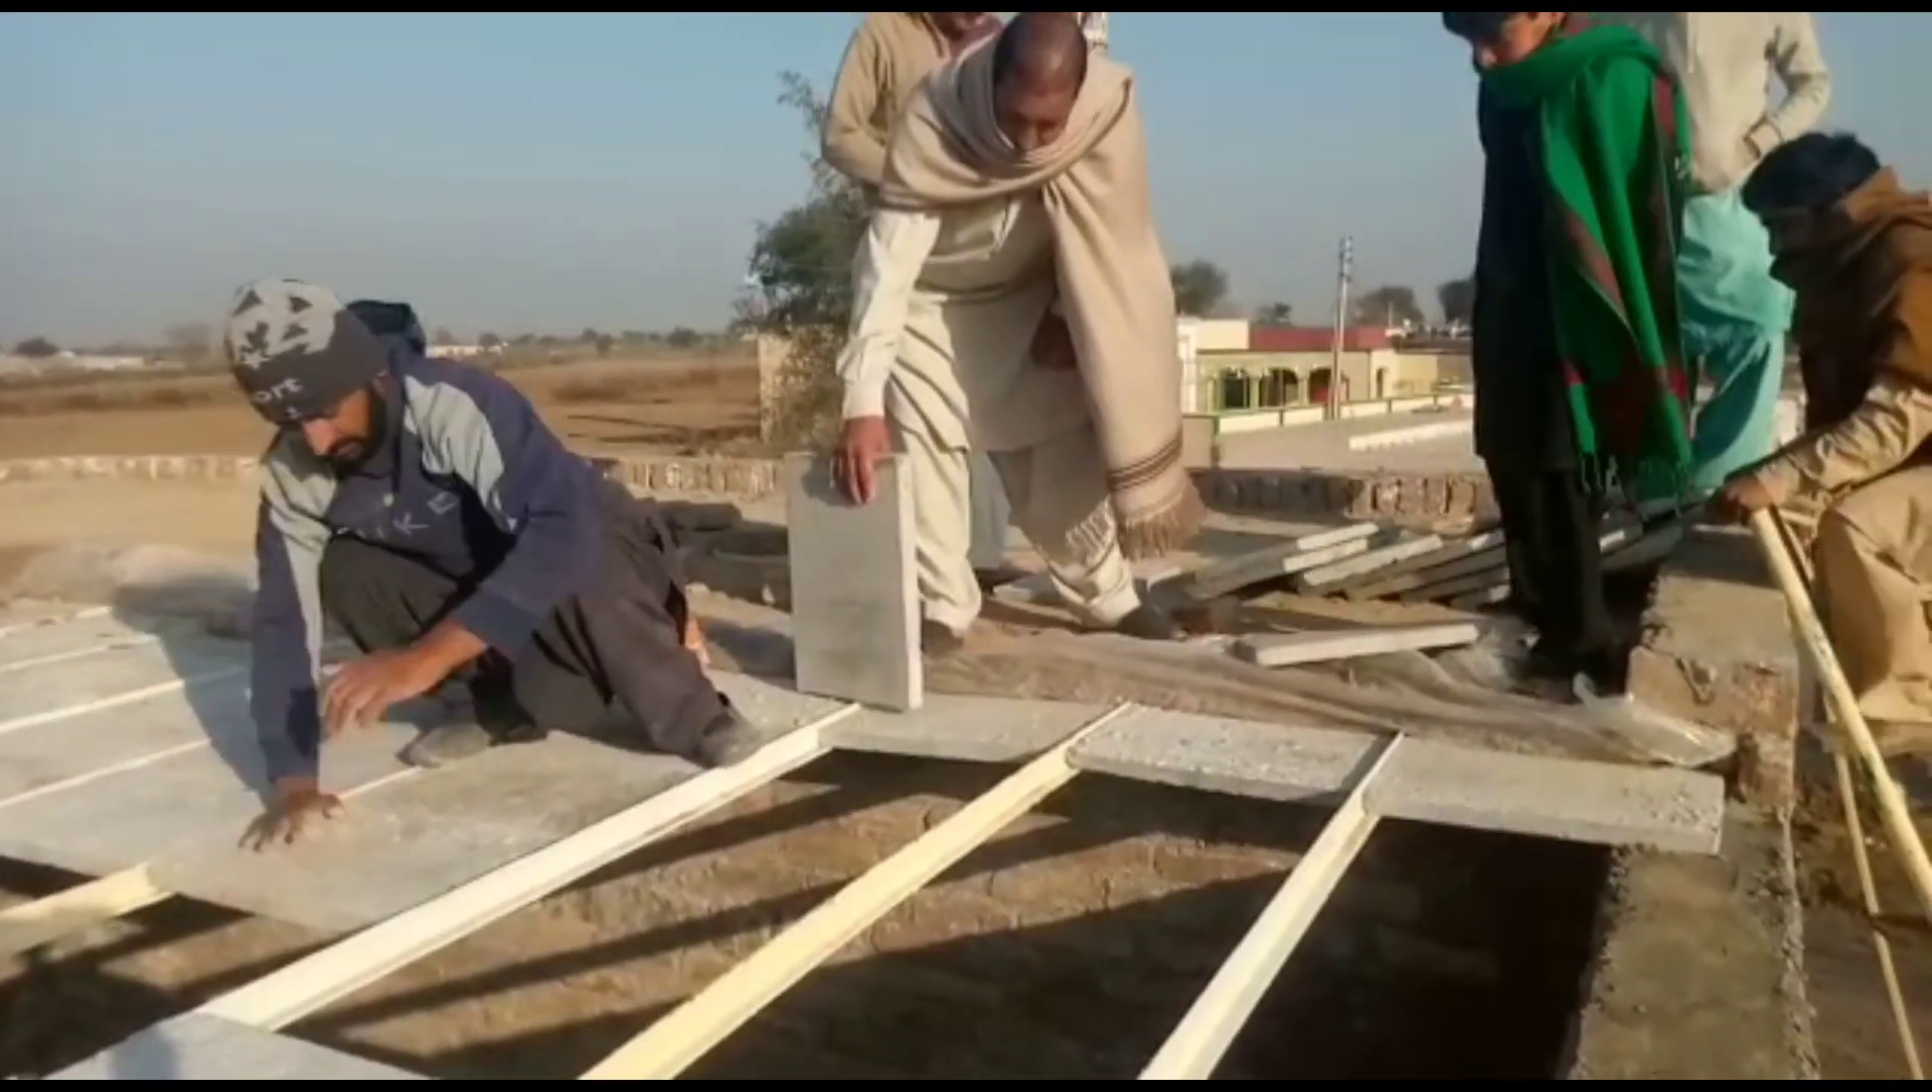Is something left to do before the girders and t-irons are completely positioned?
No.